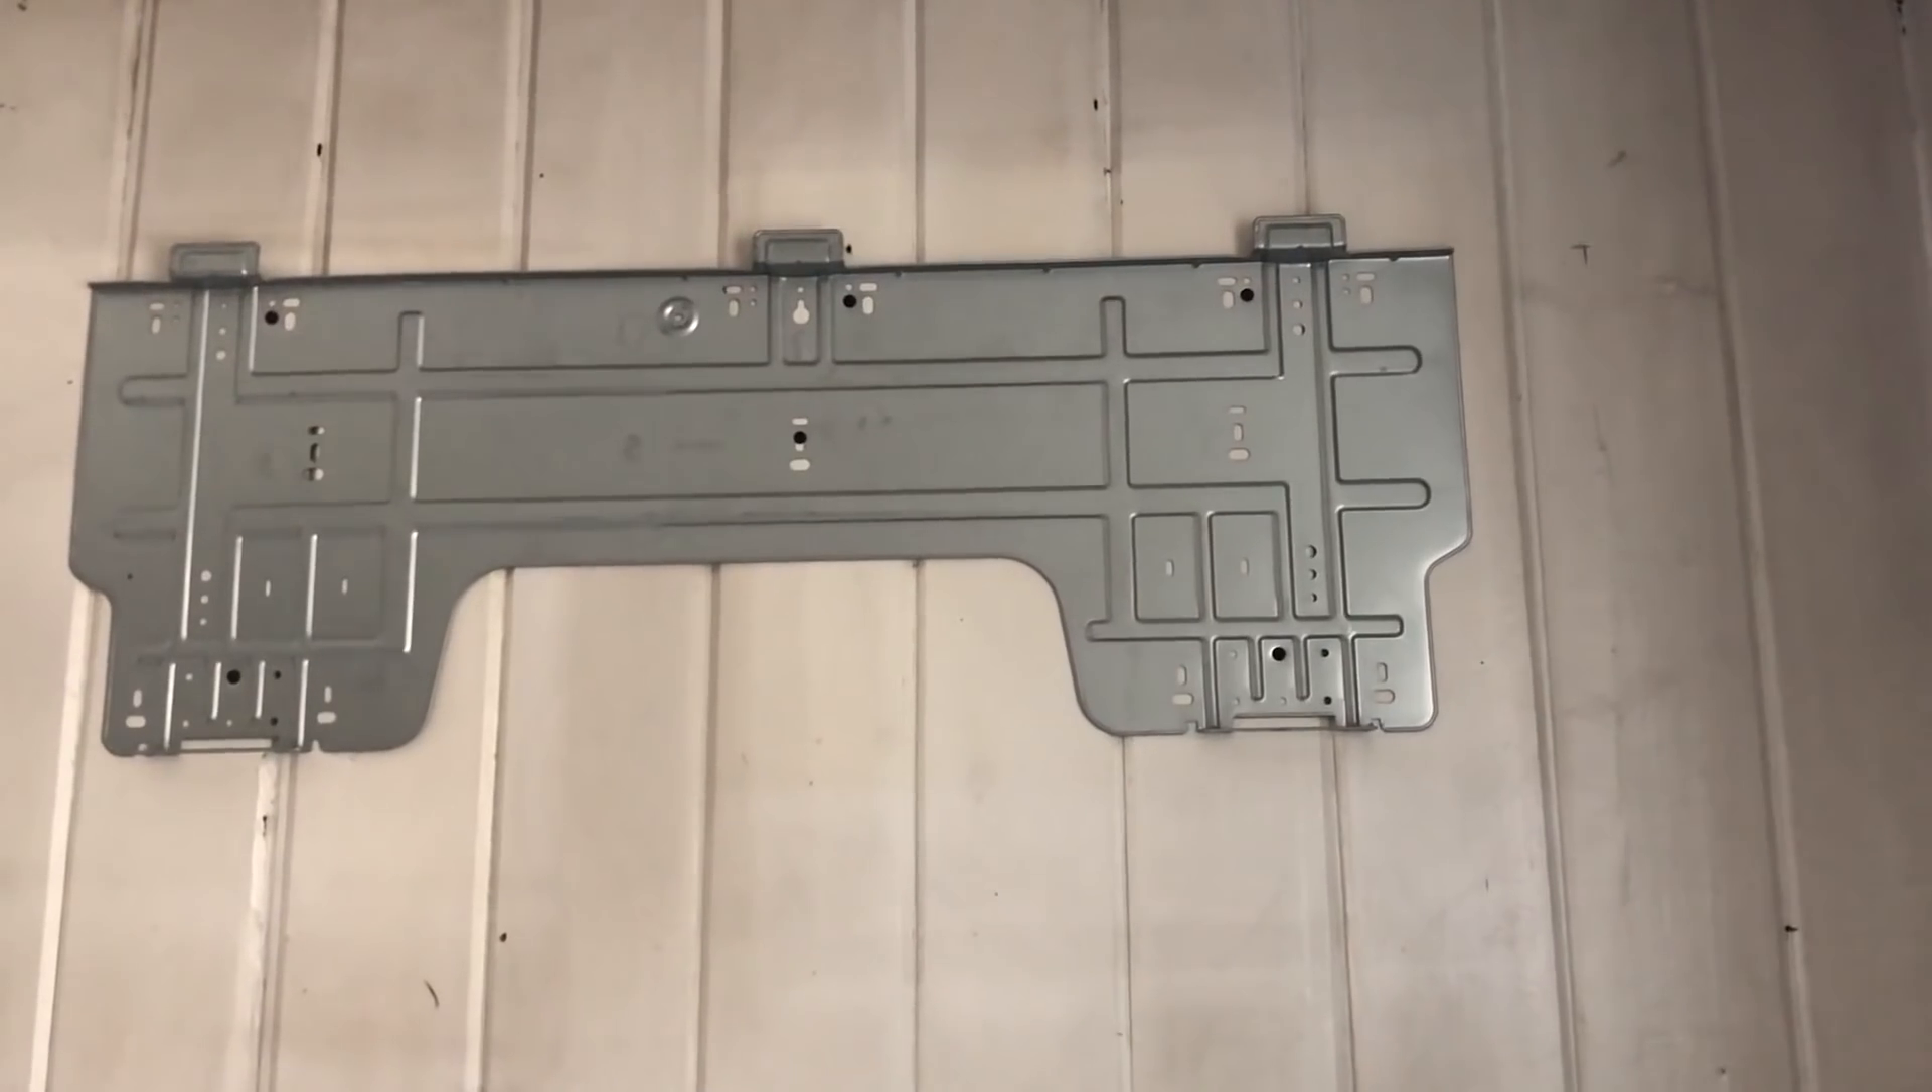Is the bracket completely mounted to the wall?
Yes.